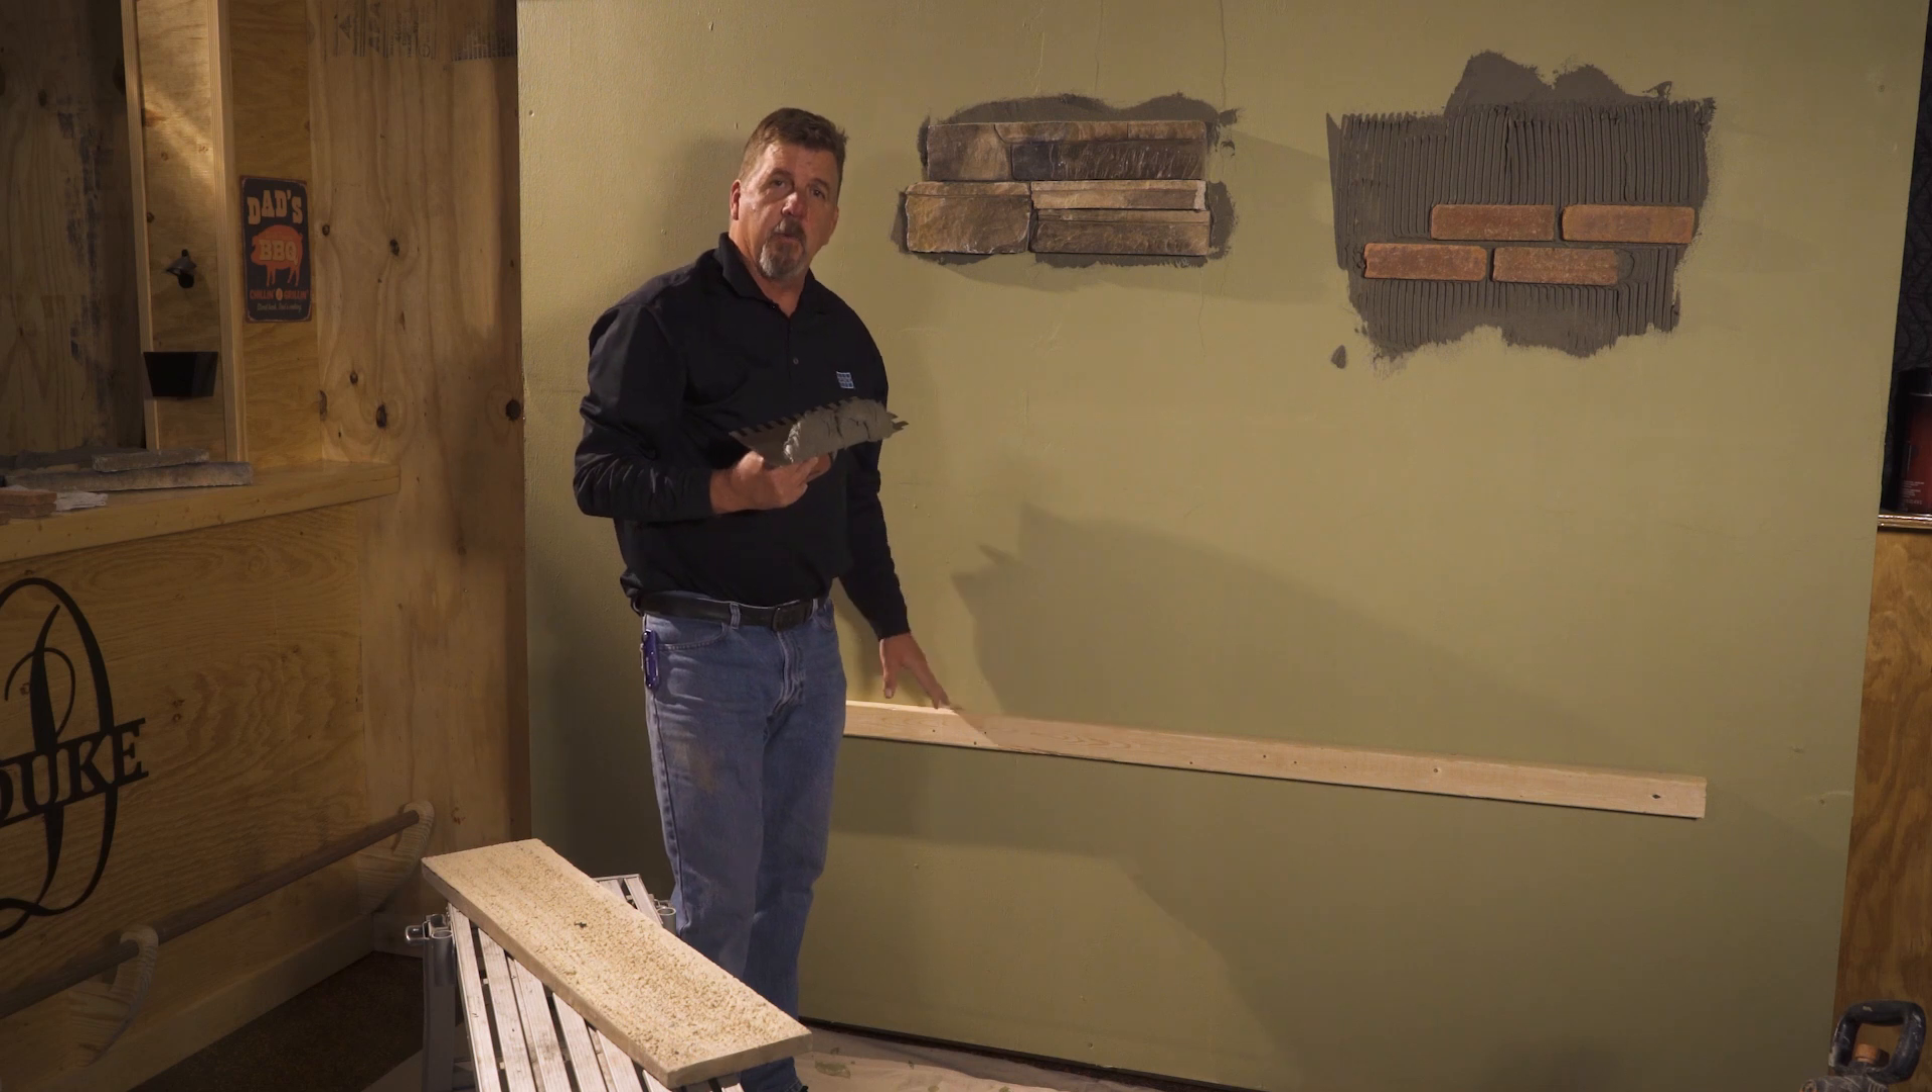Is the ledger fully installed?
Yes.